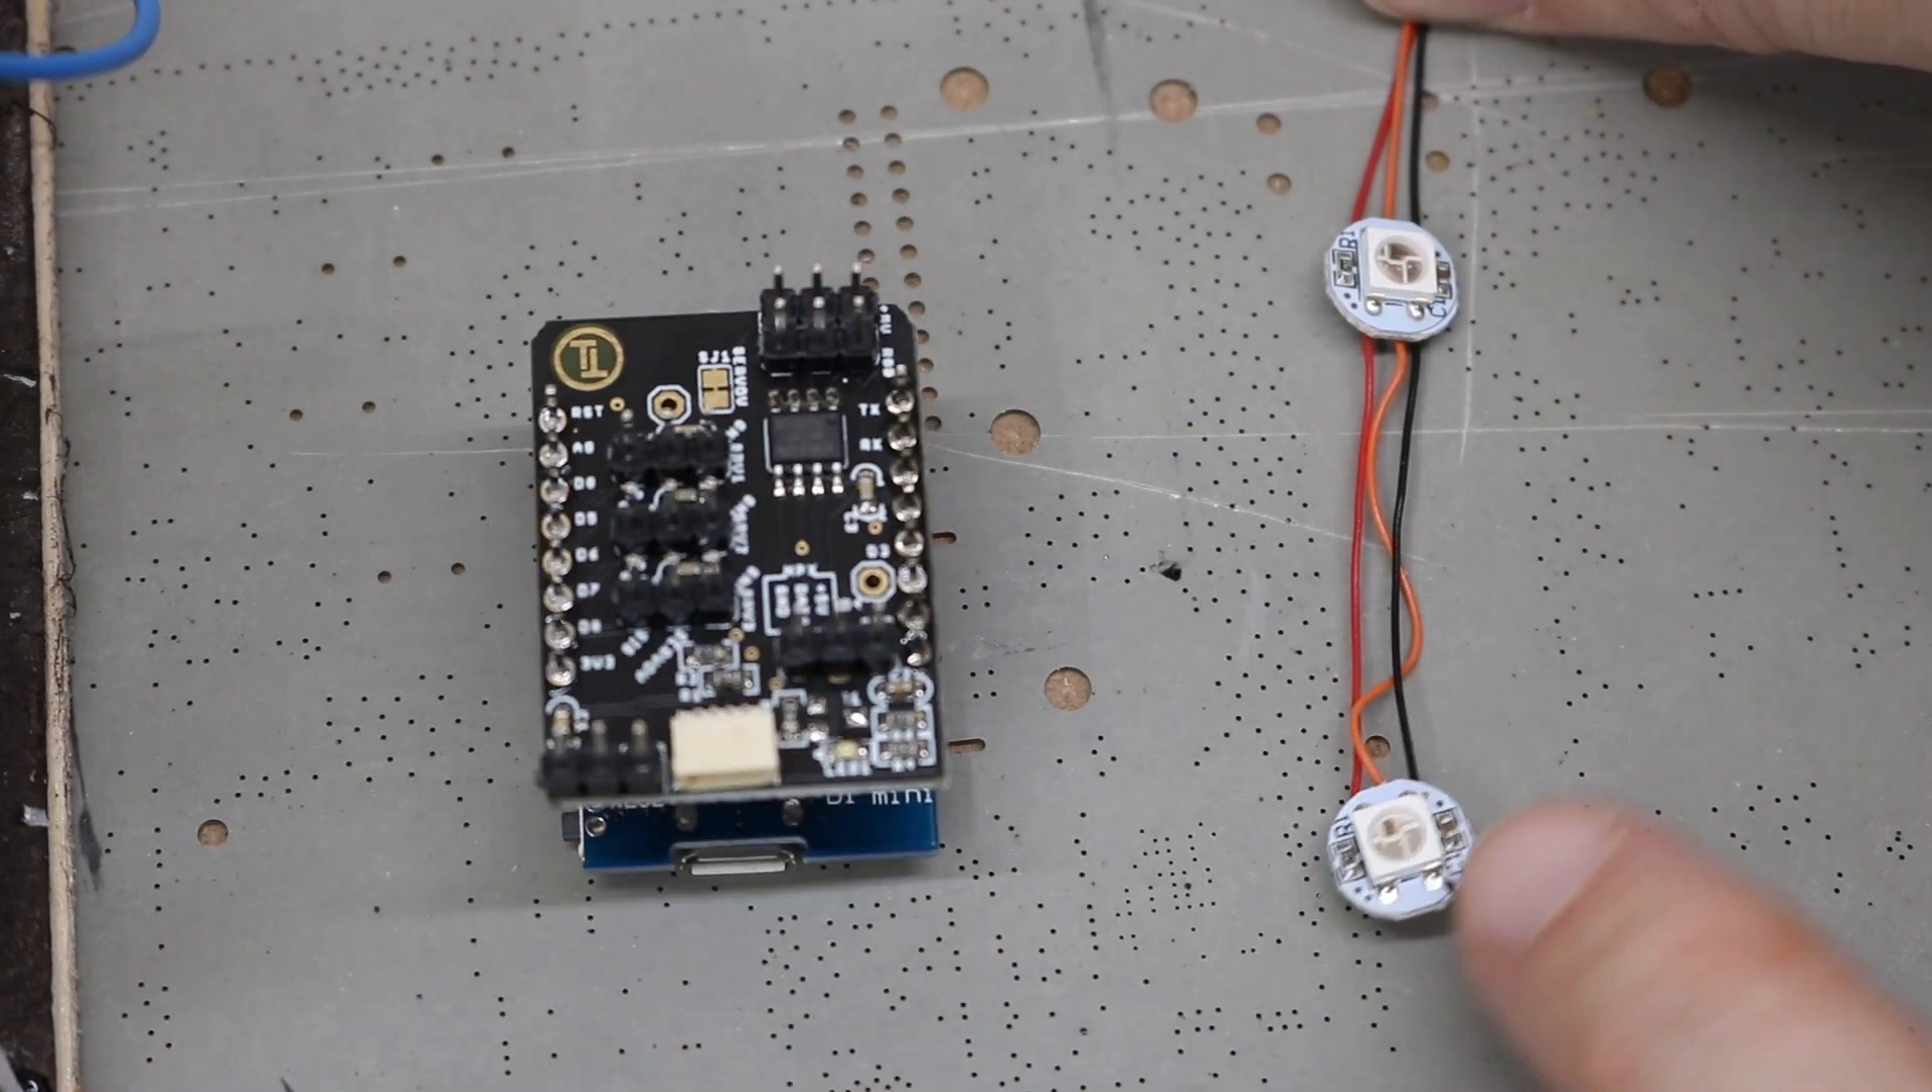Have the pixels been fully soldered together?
Yes.